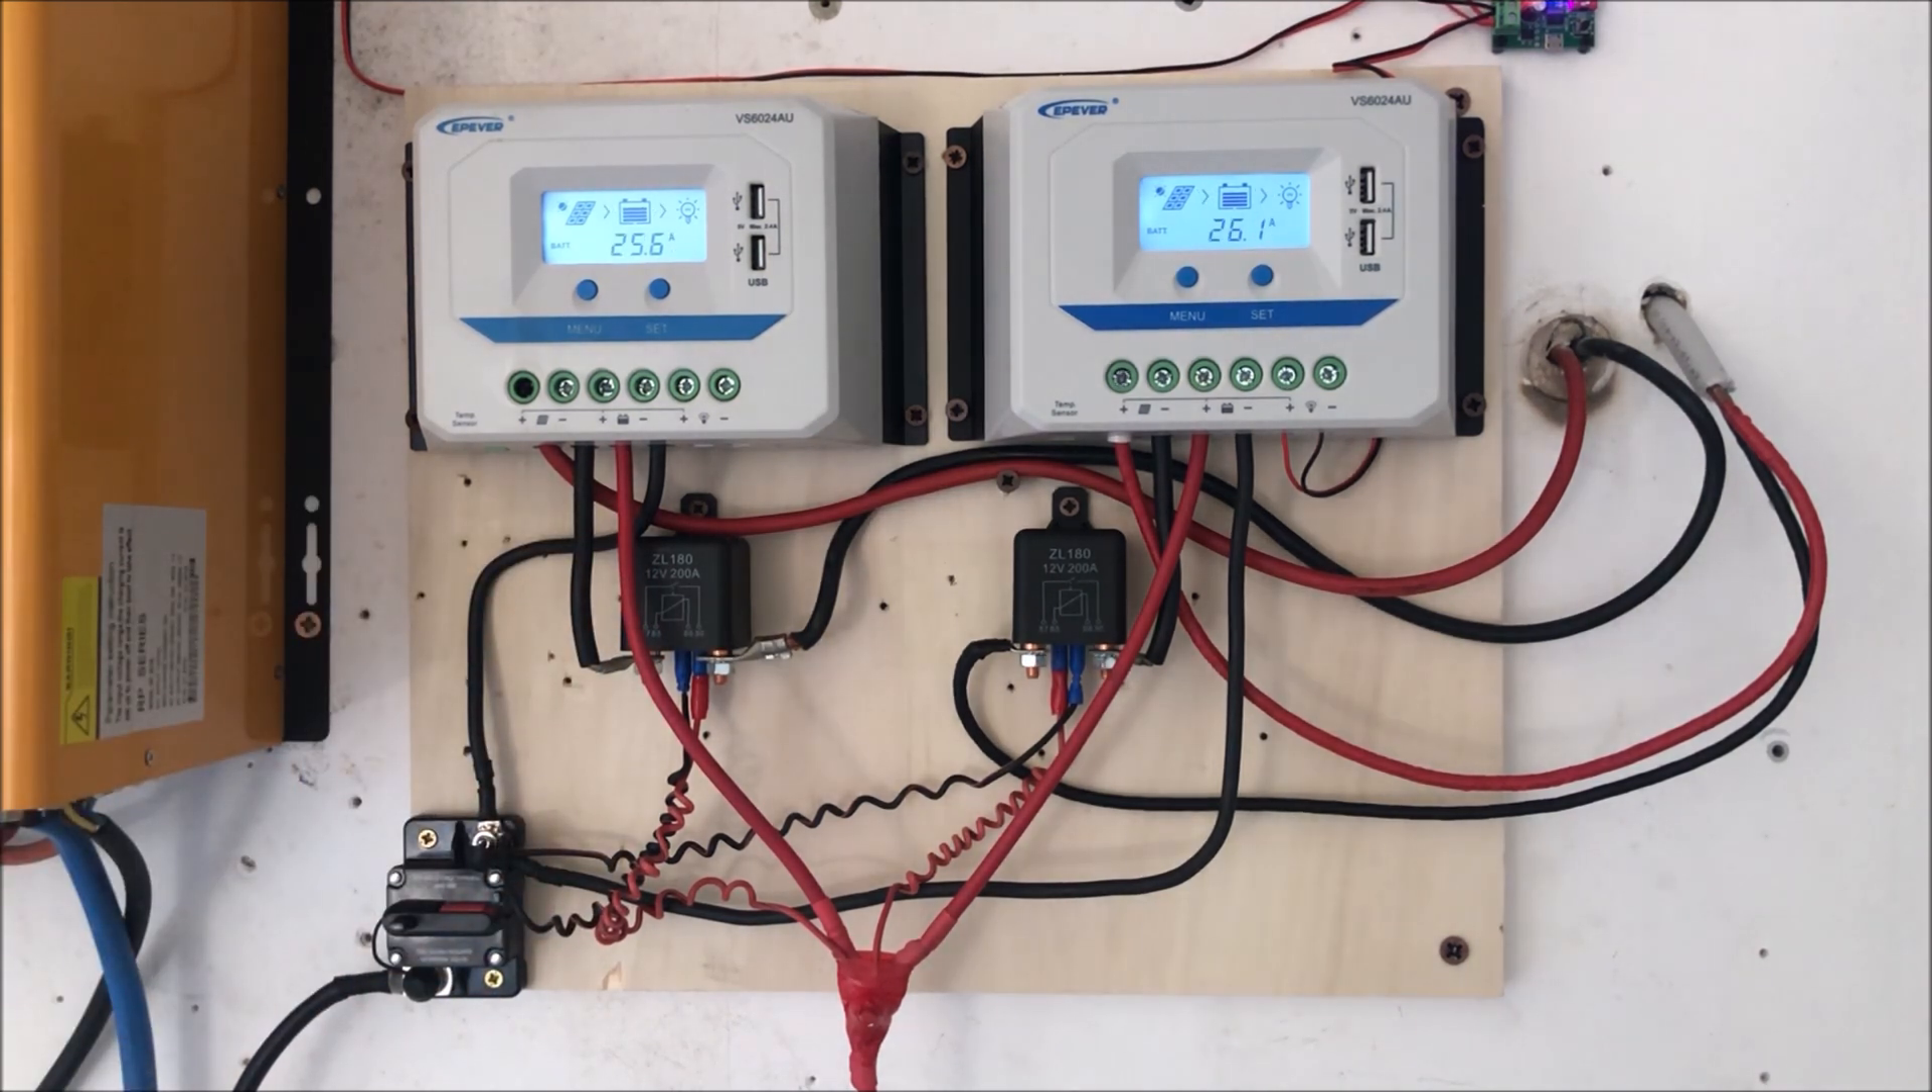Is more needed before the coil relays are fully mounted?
No.